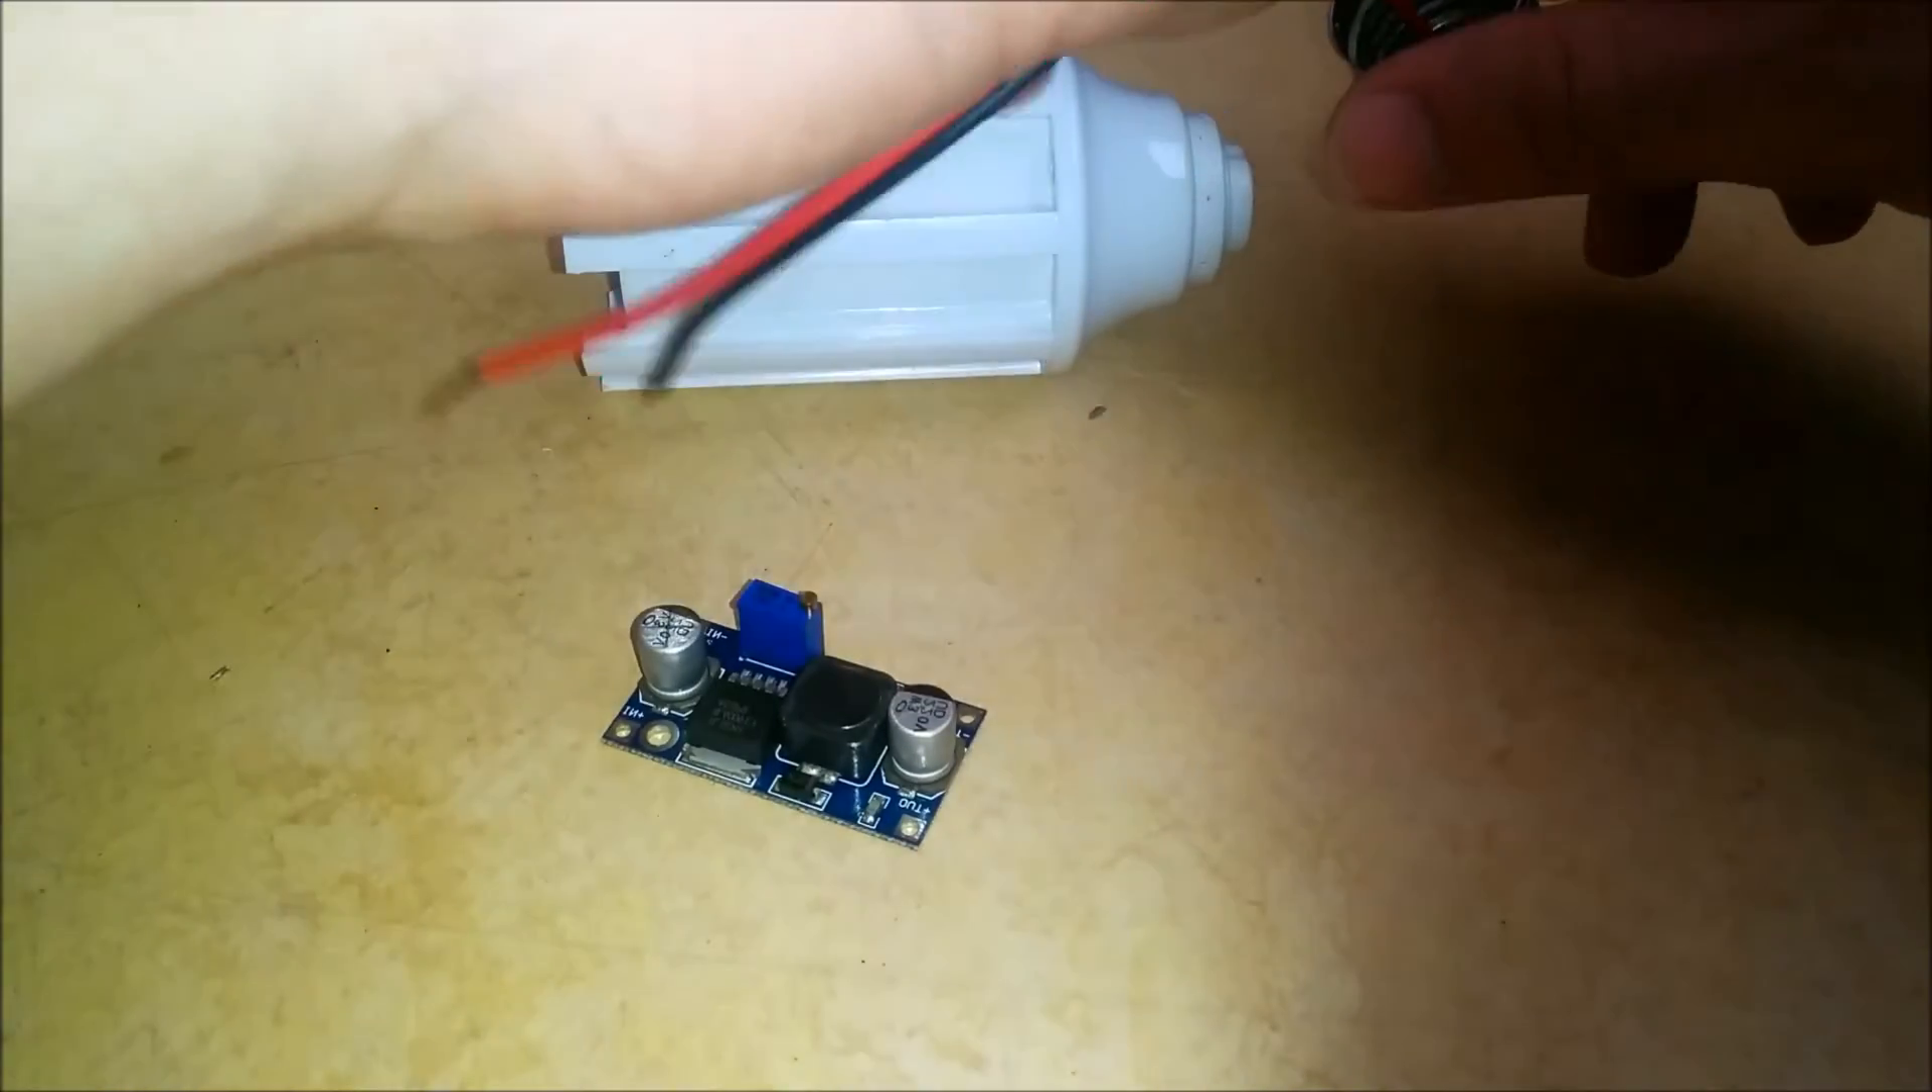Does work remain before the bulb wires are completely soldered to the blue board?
Yes.